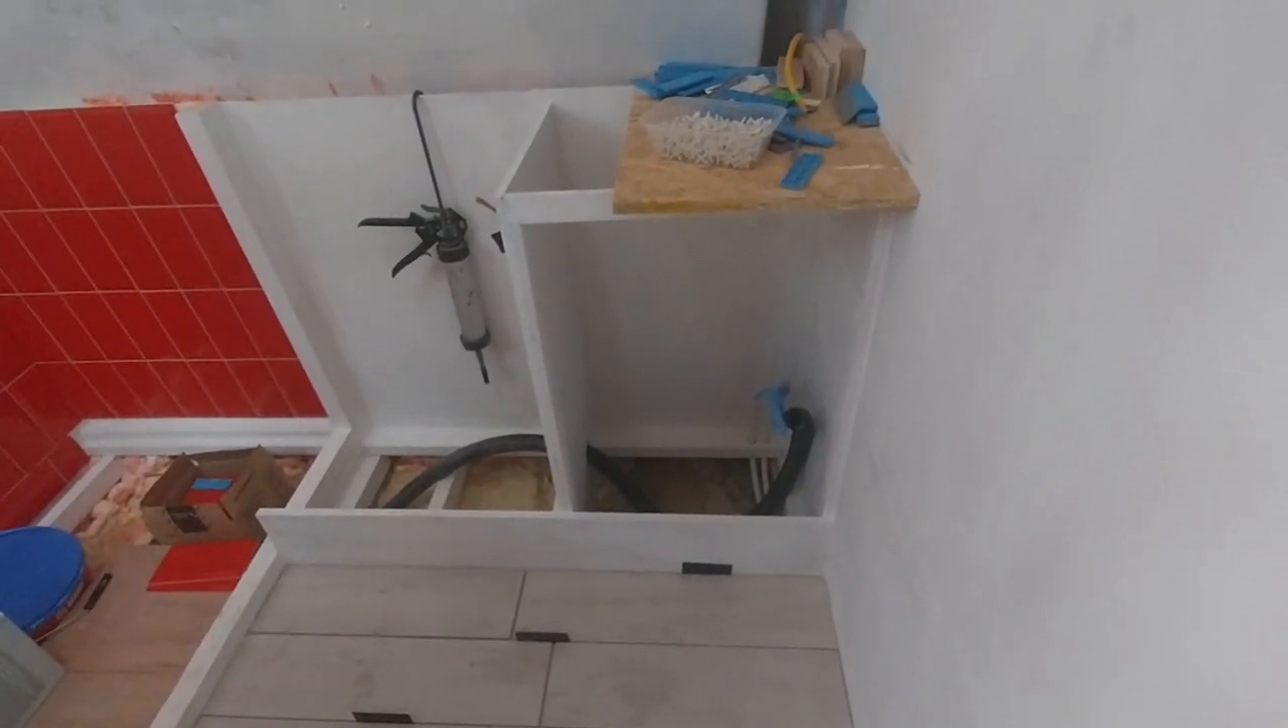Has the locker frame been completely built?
Yes.